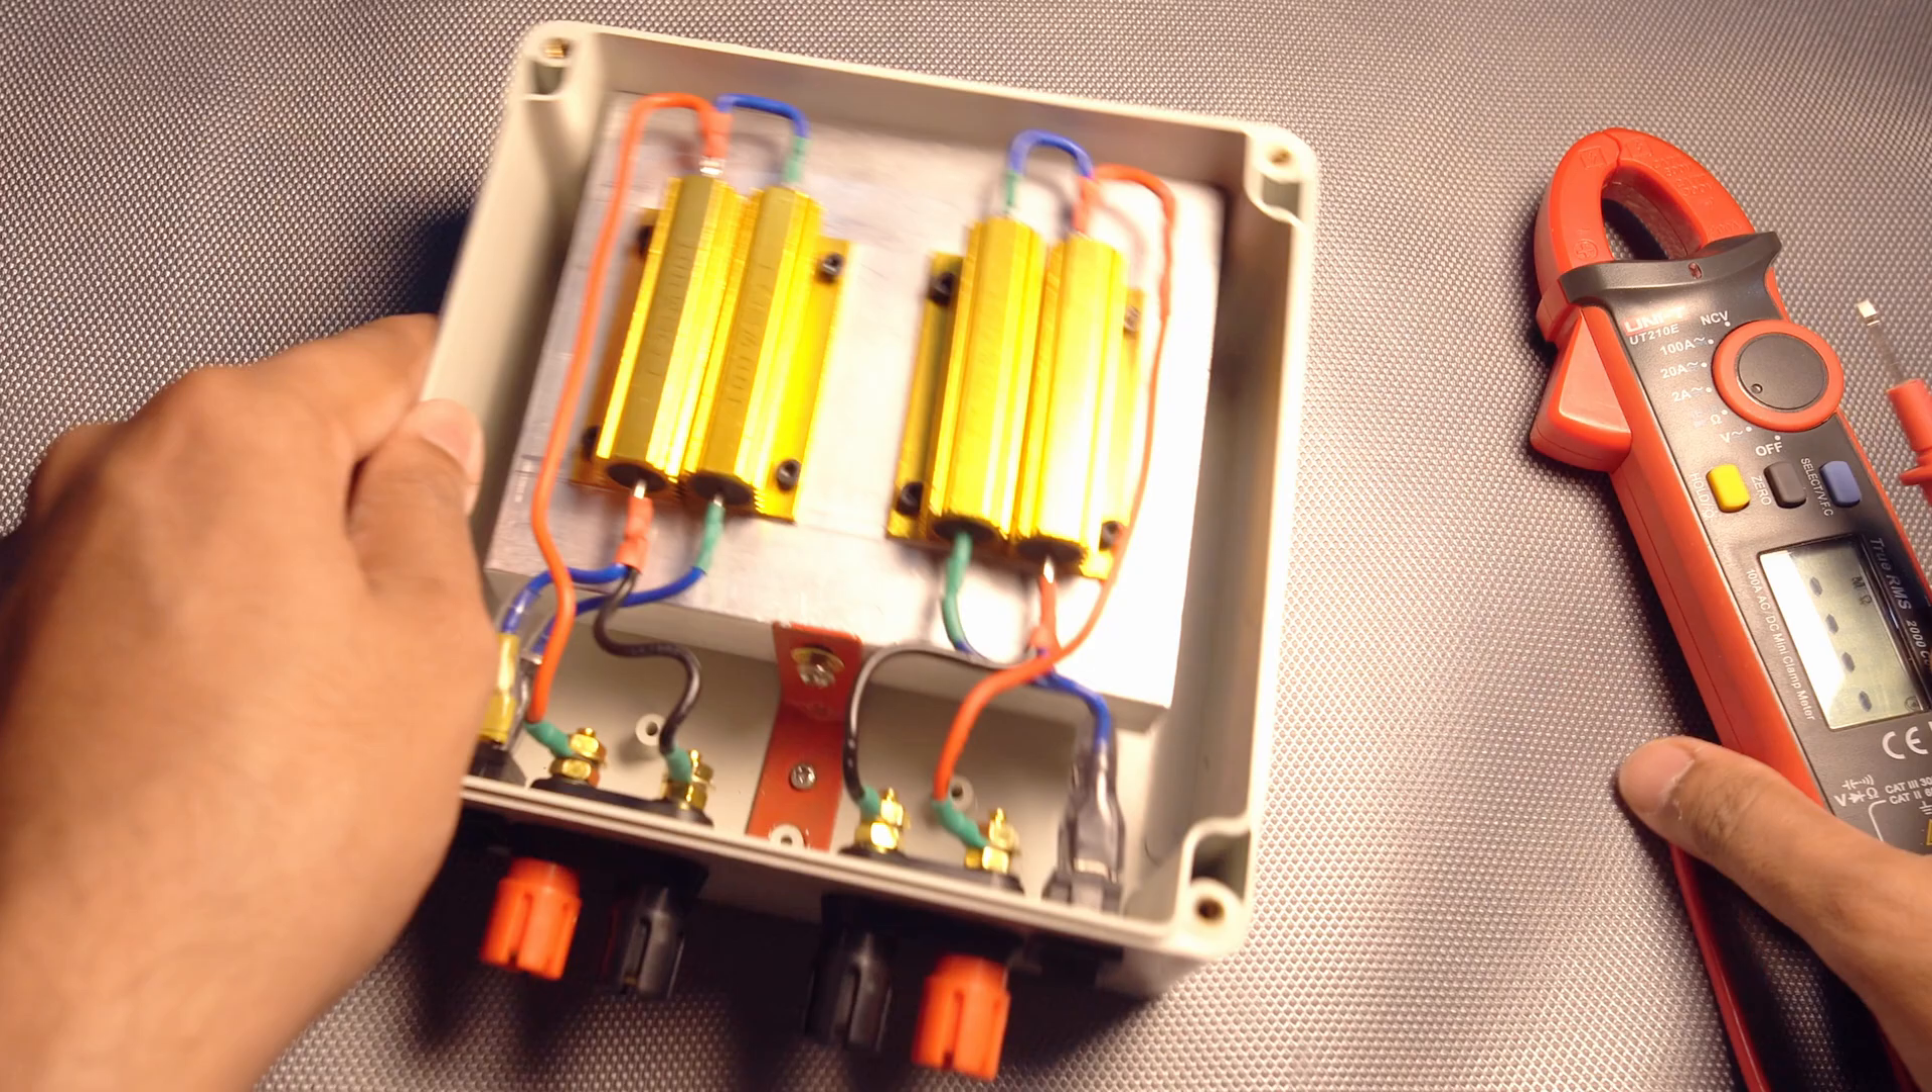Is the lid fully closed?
No.